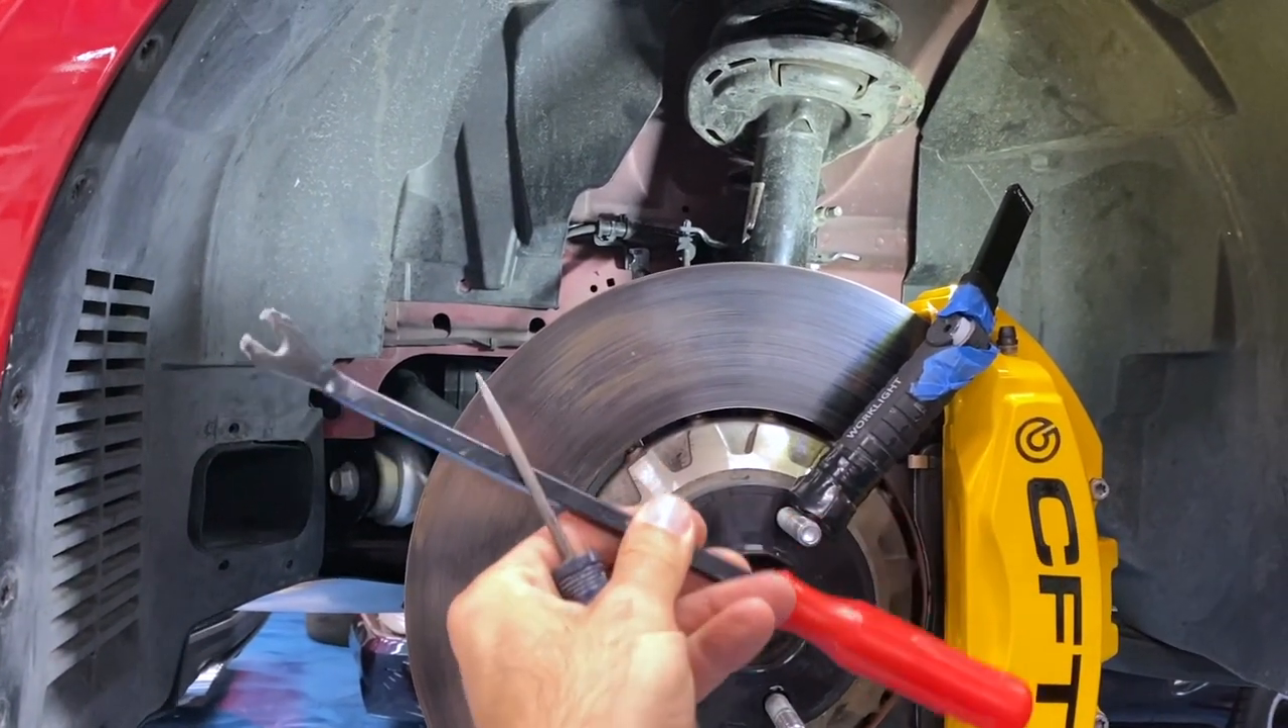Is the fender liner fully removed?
No.